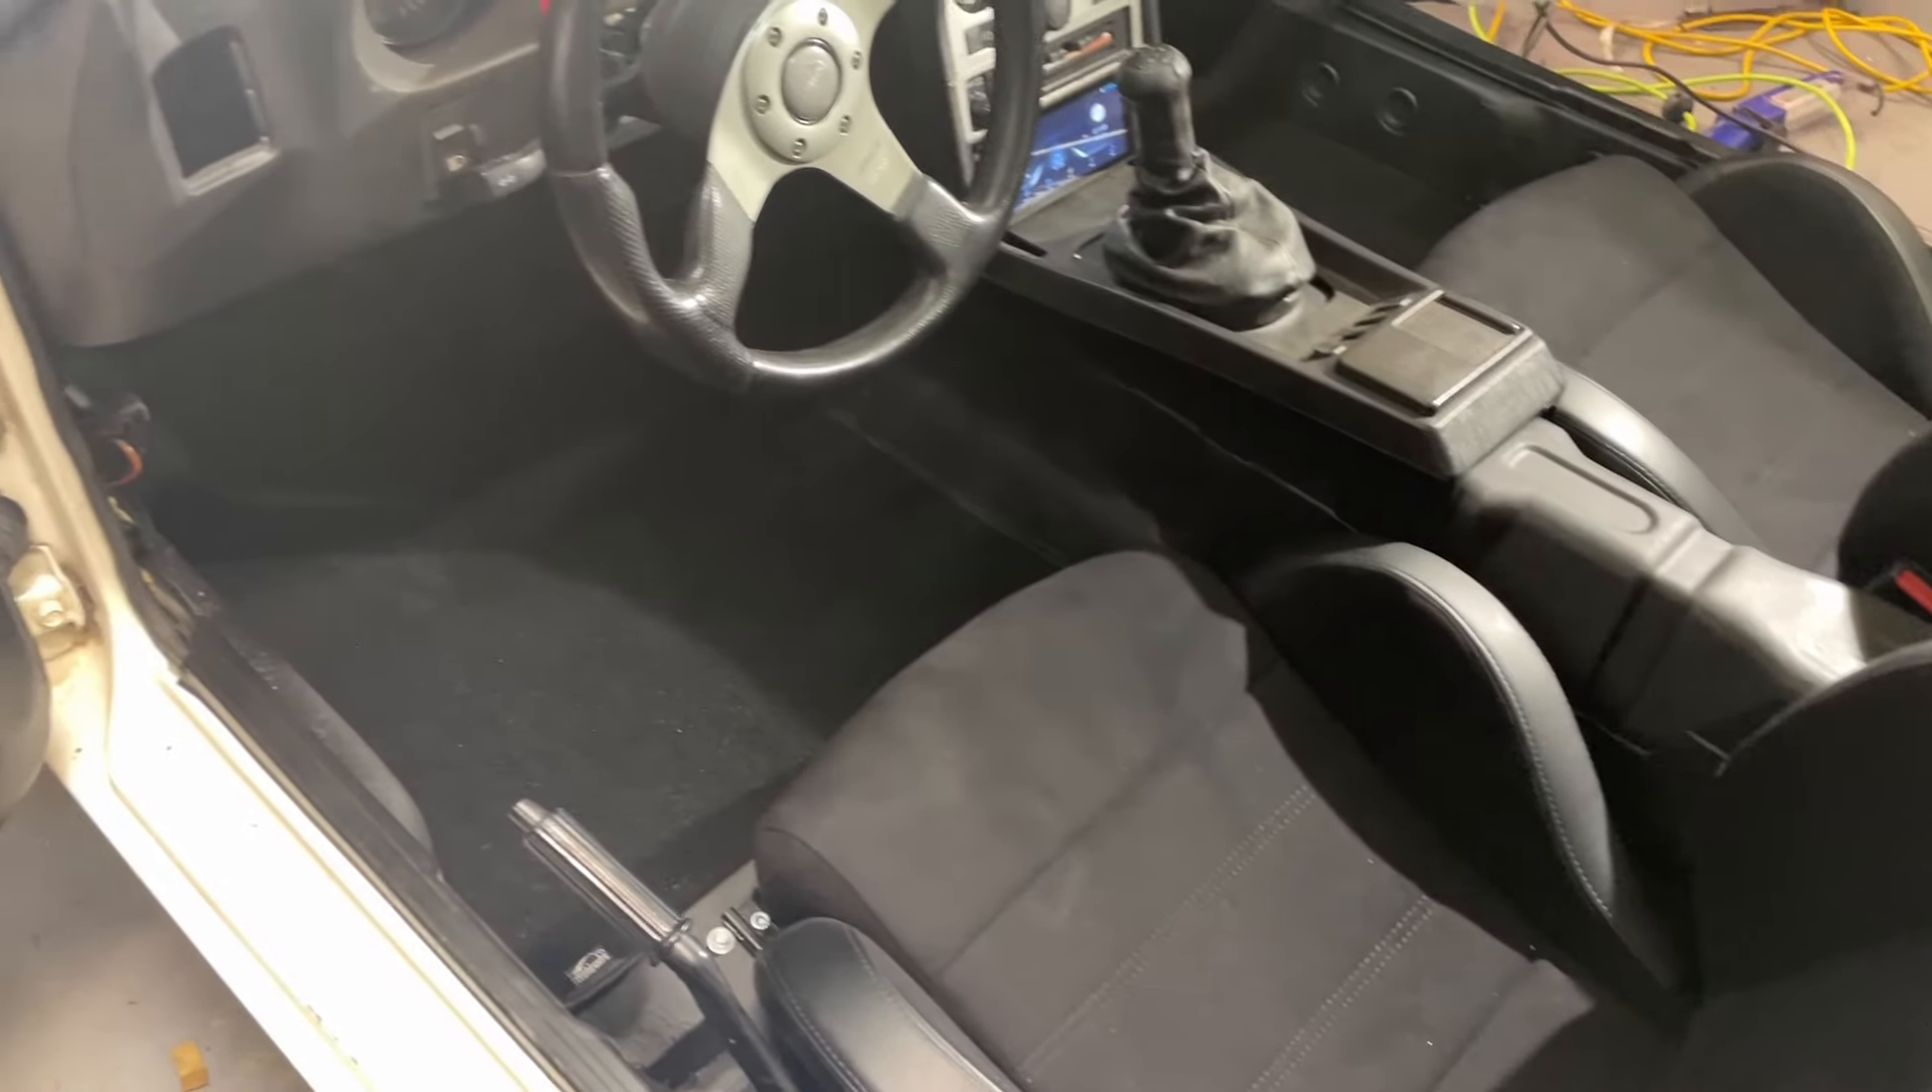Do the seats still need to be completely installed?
No.